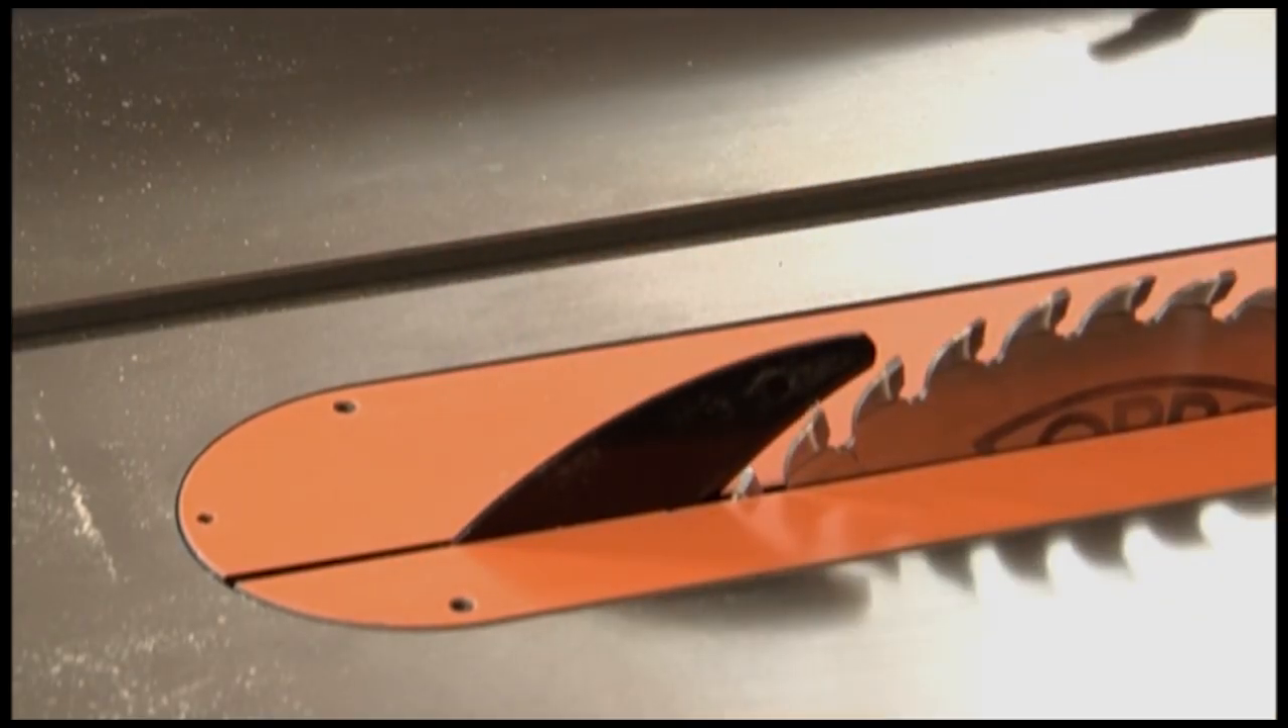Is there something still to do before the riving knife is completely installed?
No.